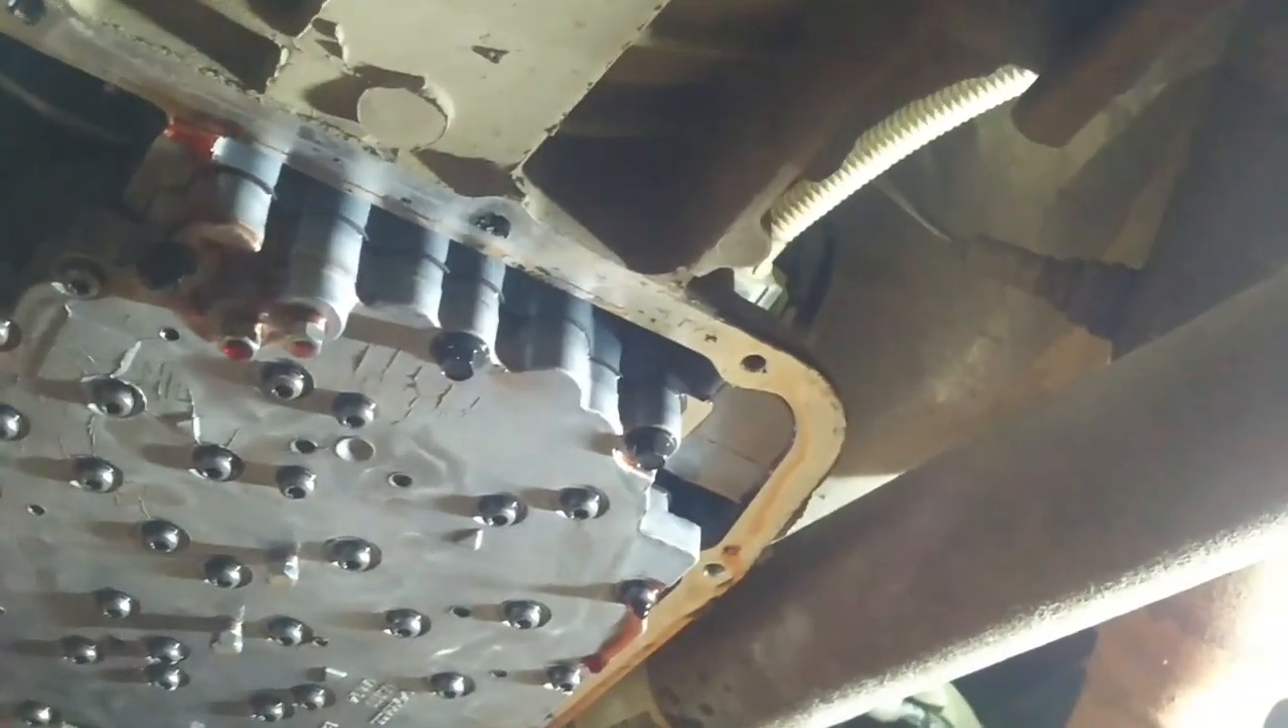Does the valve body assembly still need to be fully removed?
Yes.